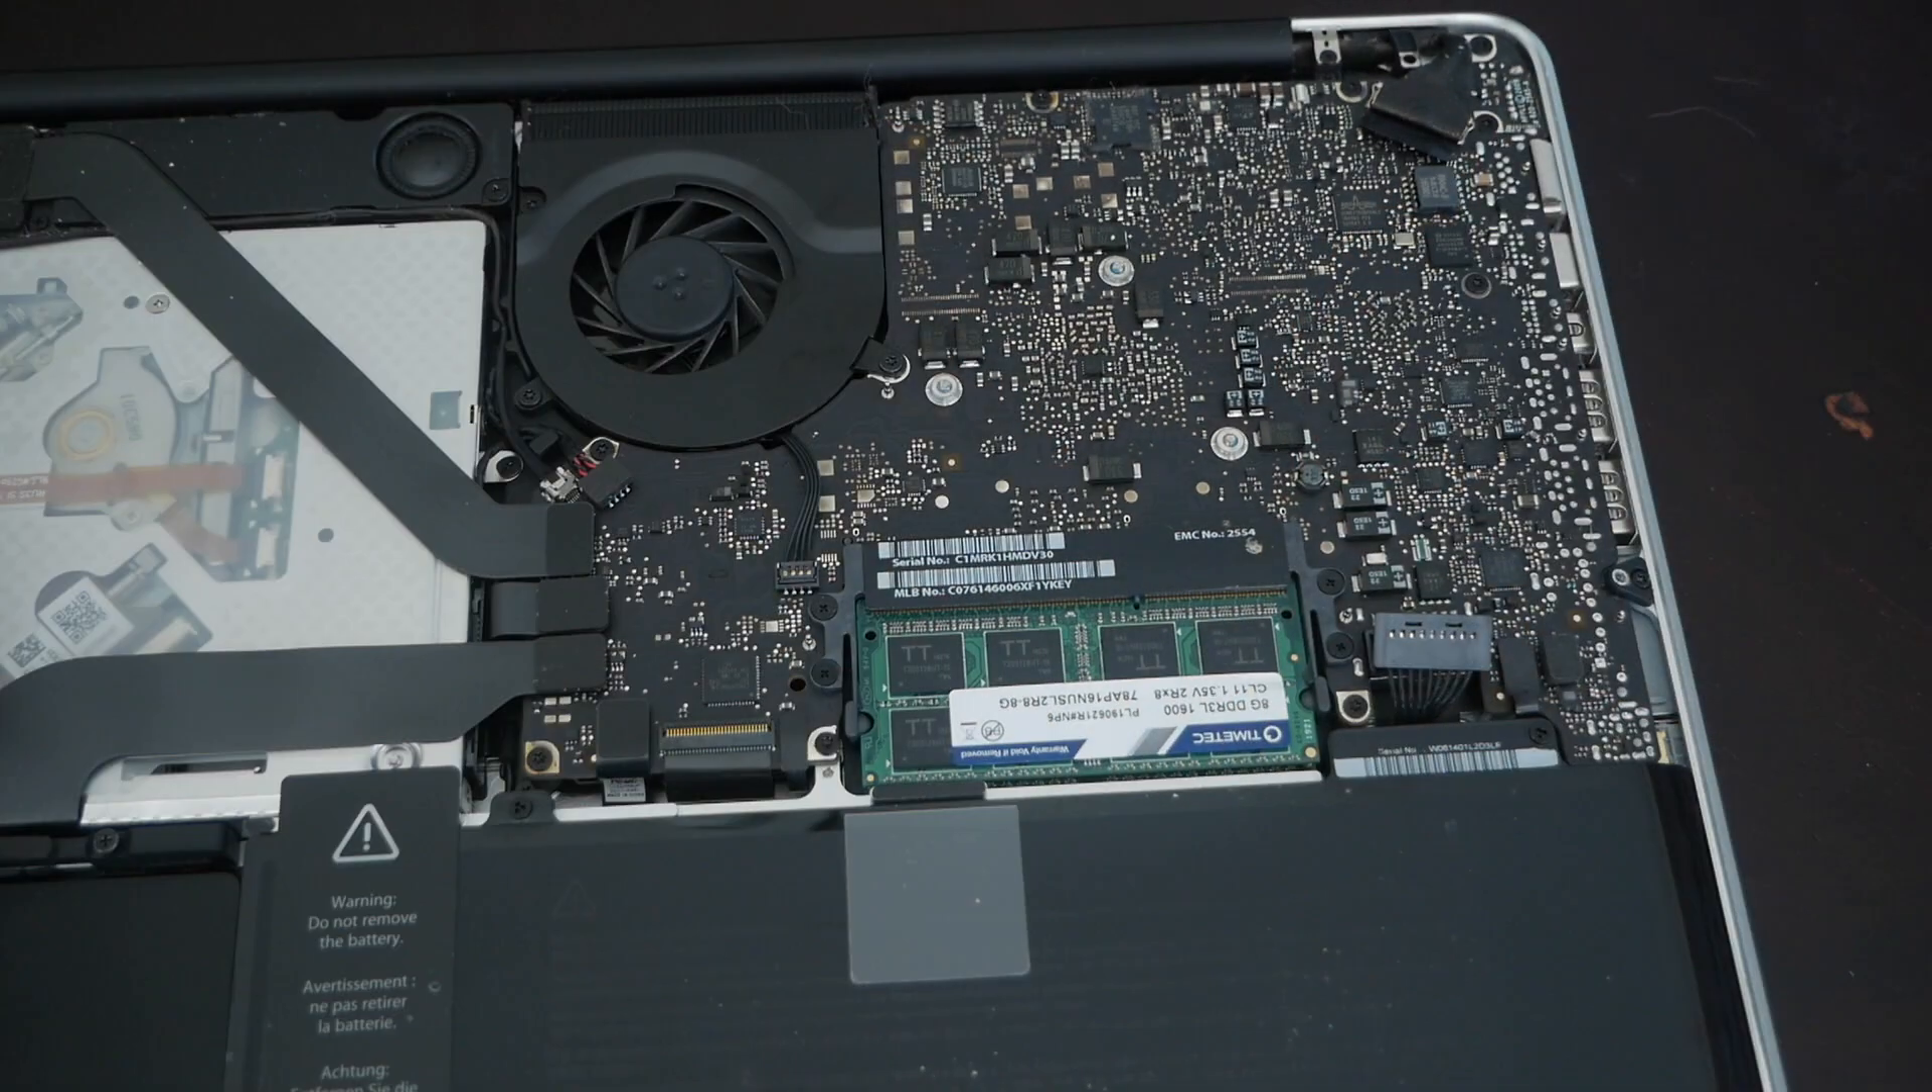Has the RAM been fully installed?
Yes.